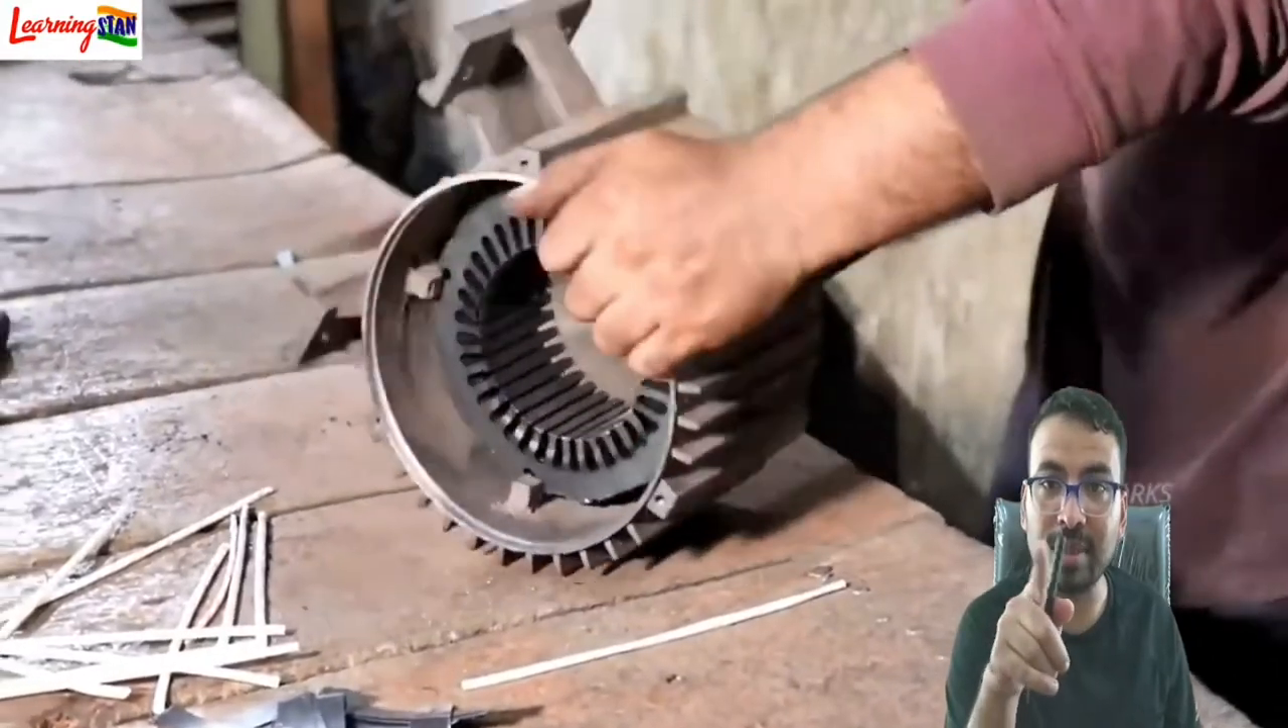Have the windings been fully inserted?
No.